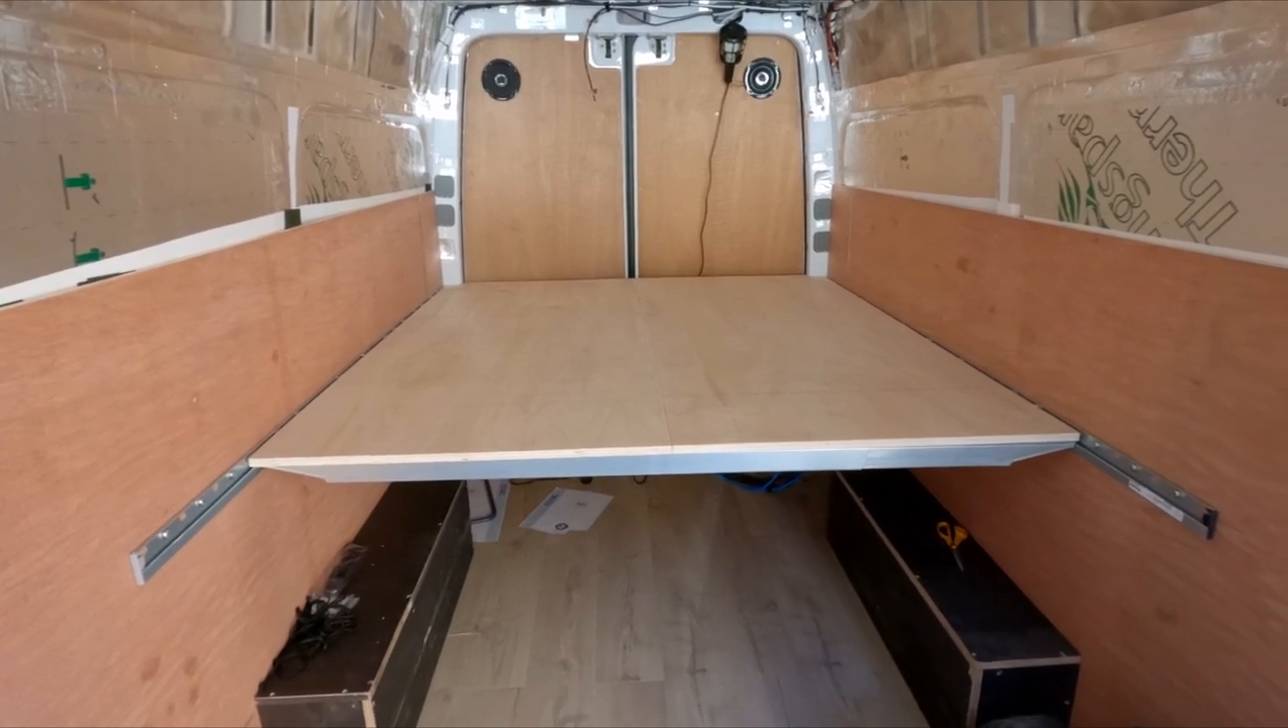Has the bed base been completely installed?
Yes.